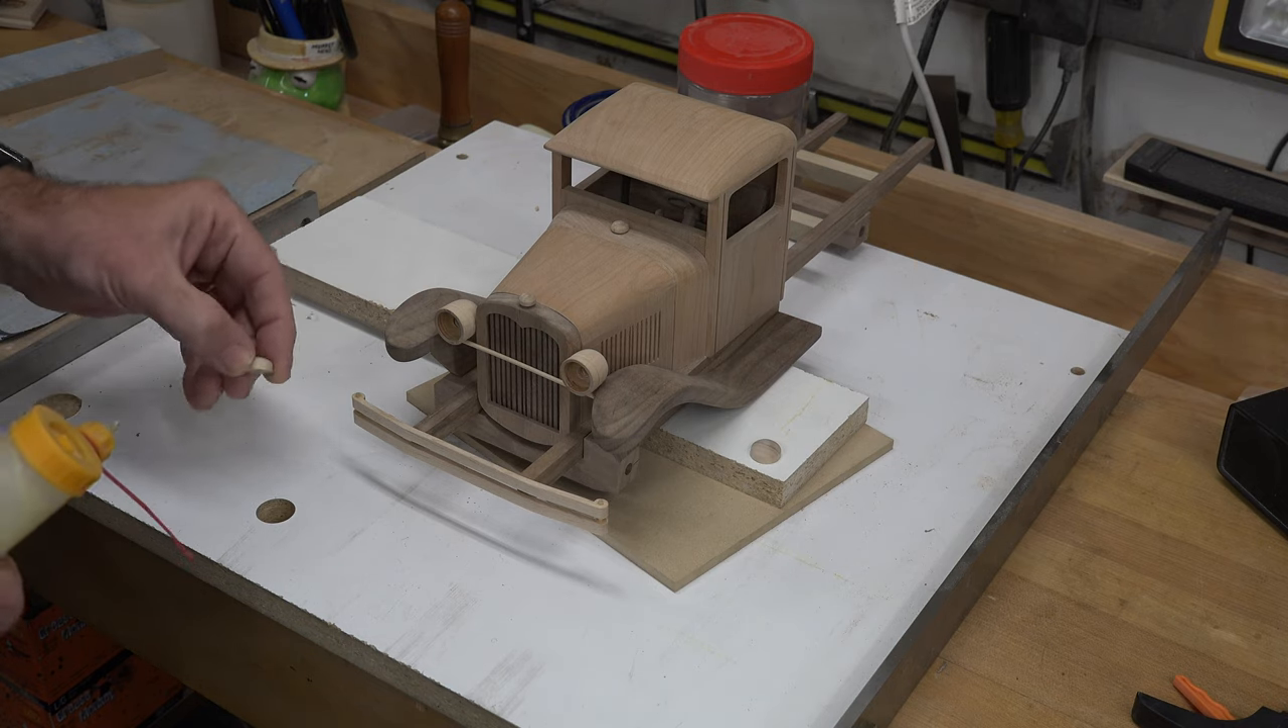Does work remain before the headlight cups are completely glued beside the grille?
No.